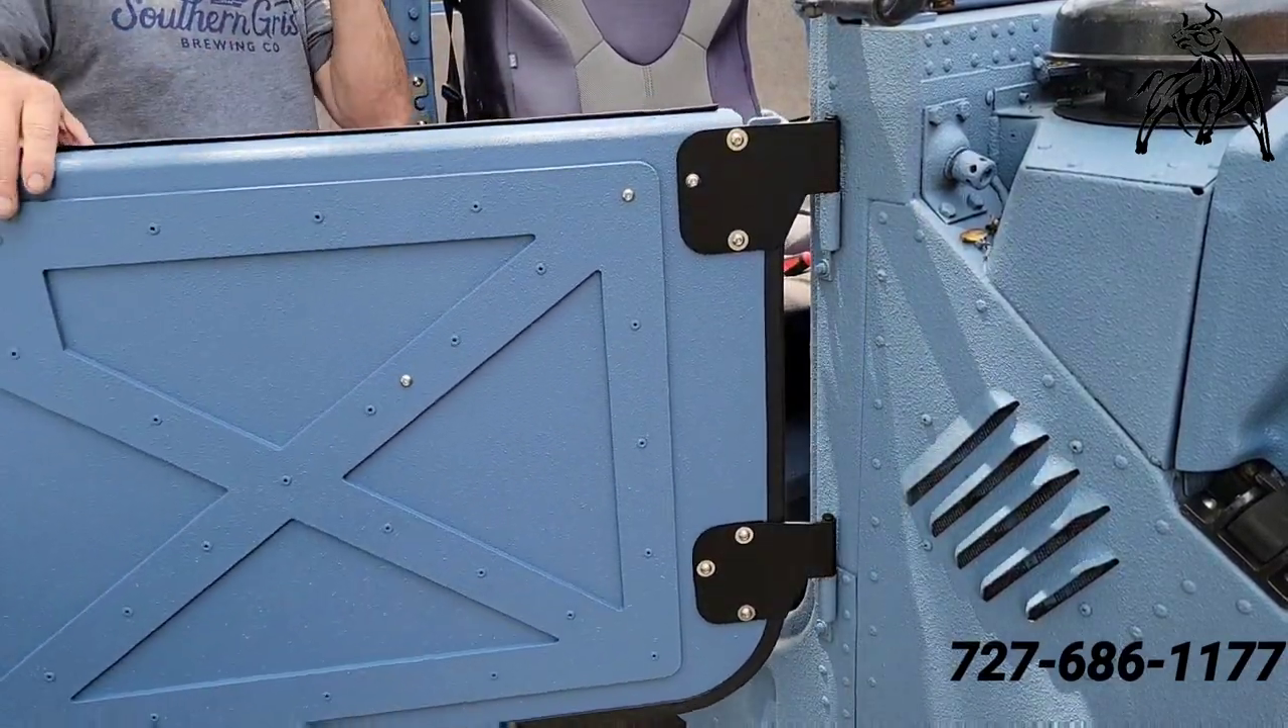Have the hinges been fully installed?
Yes.